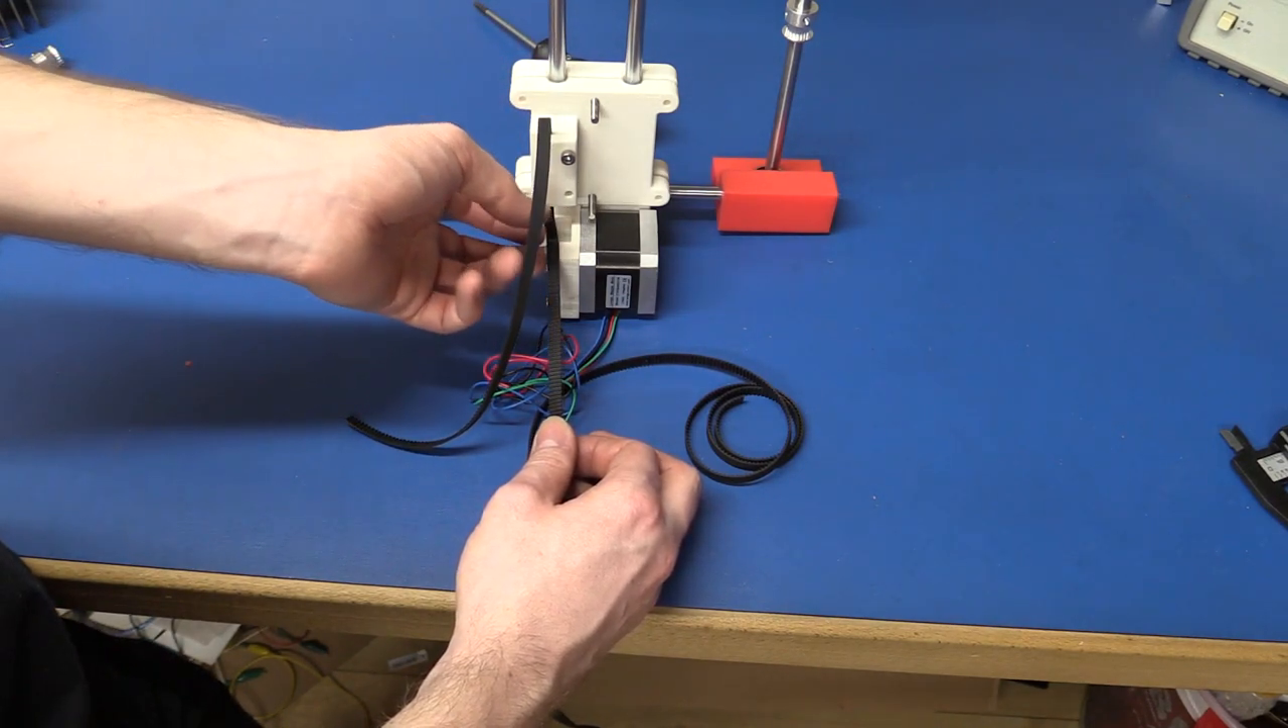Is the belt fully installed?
No.